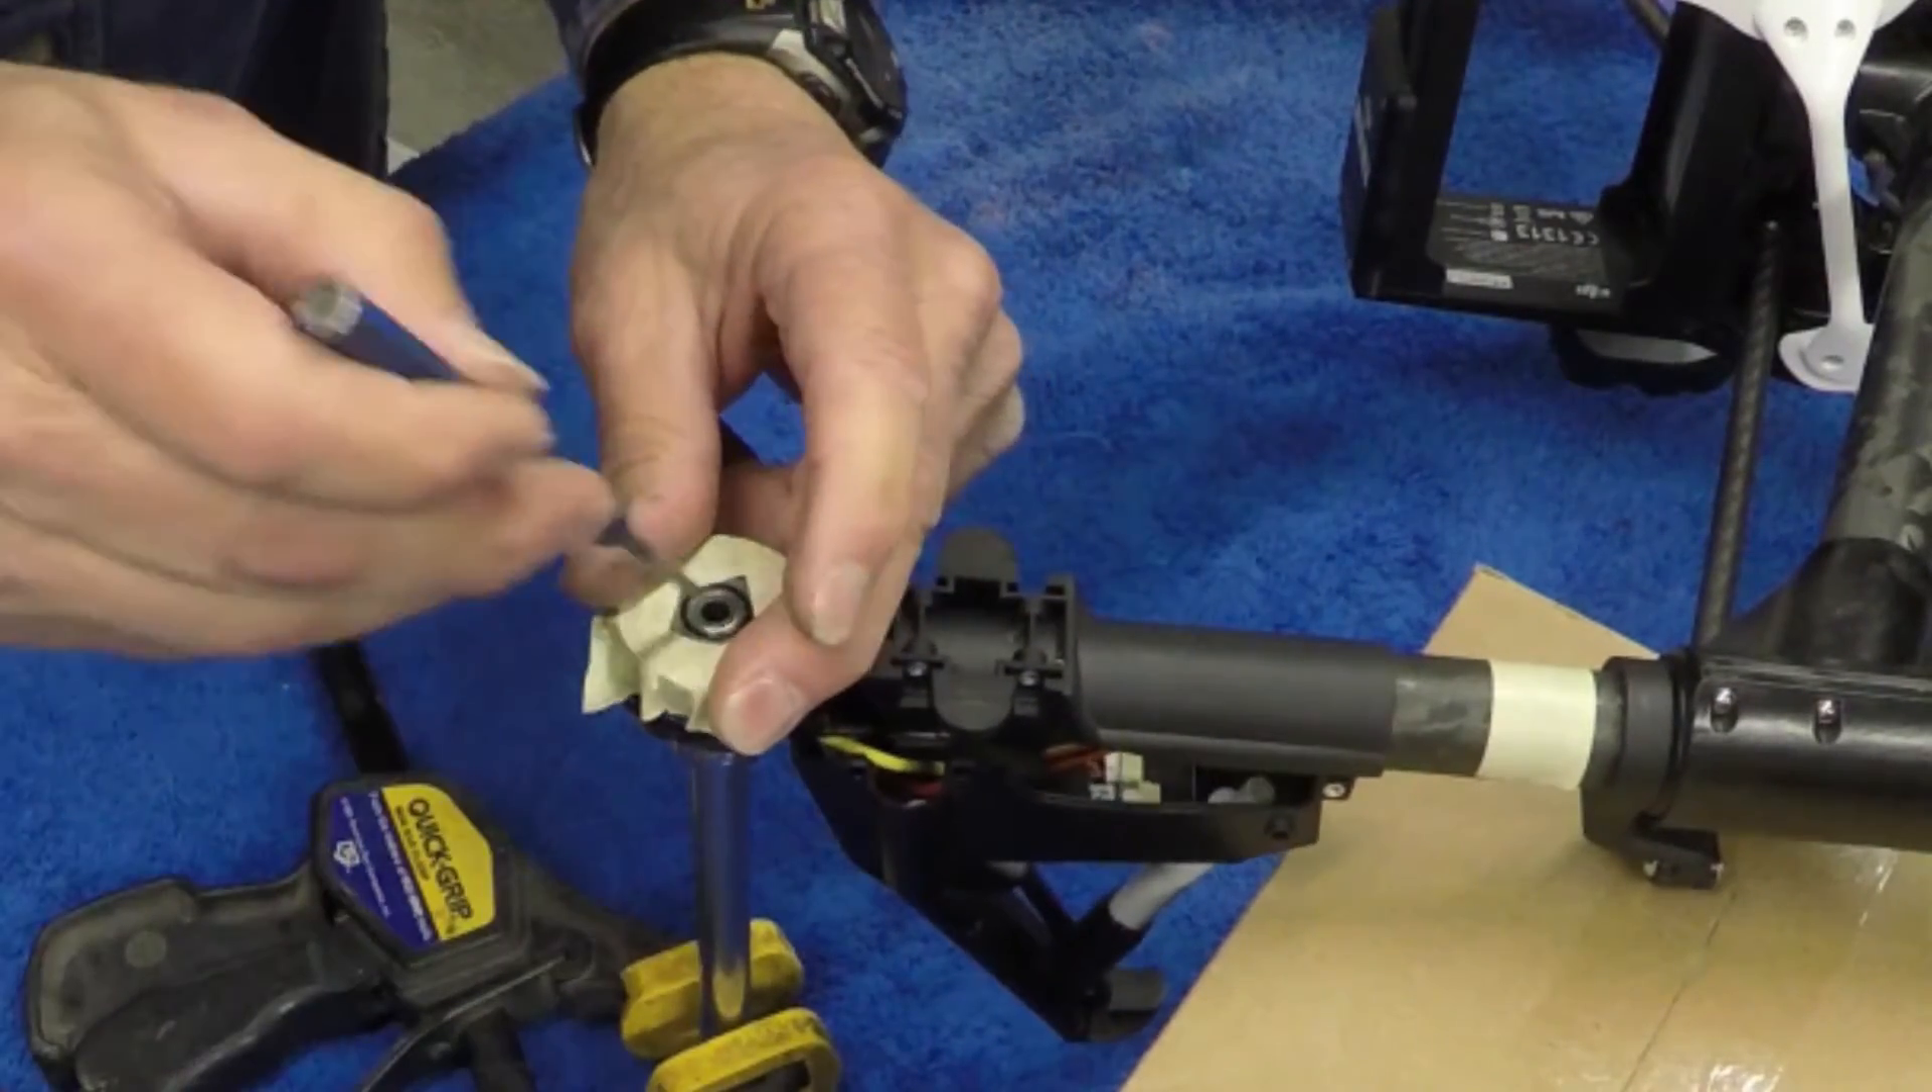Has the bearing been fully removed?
No.